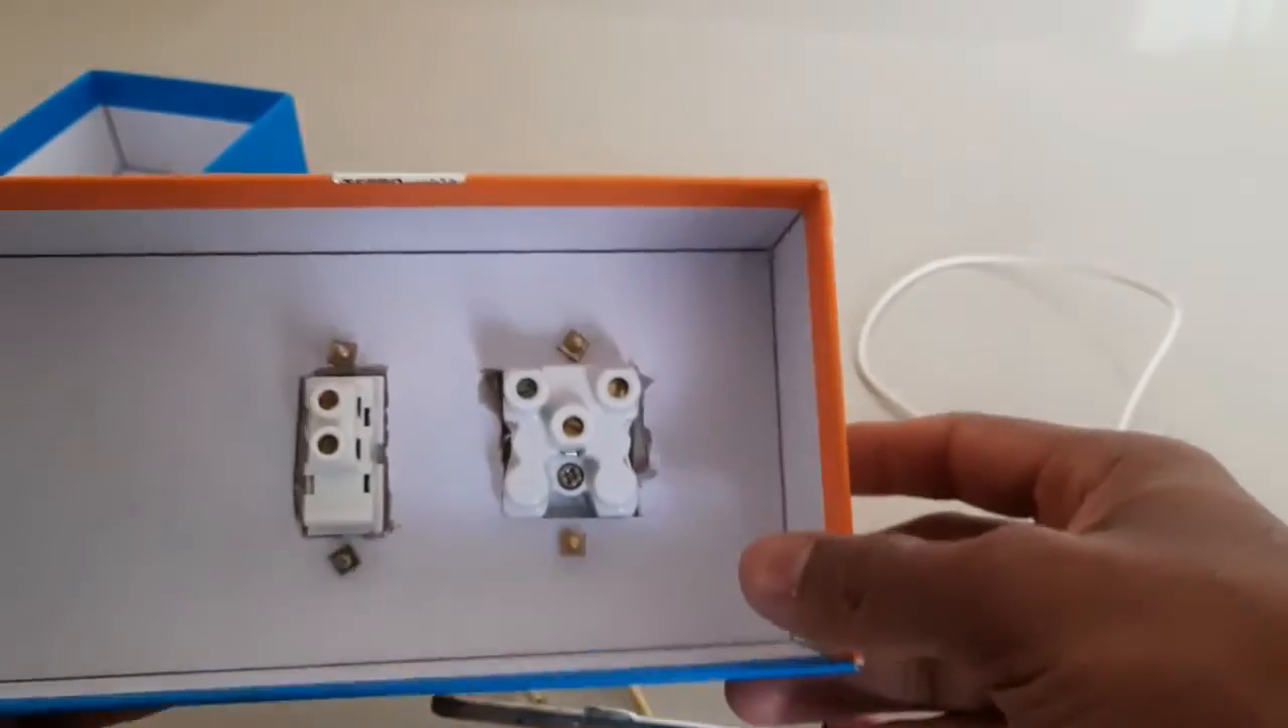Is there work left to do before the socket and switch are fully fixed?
No.